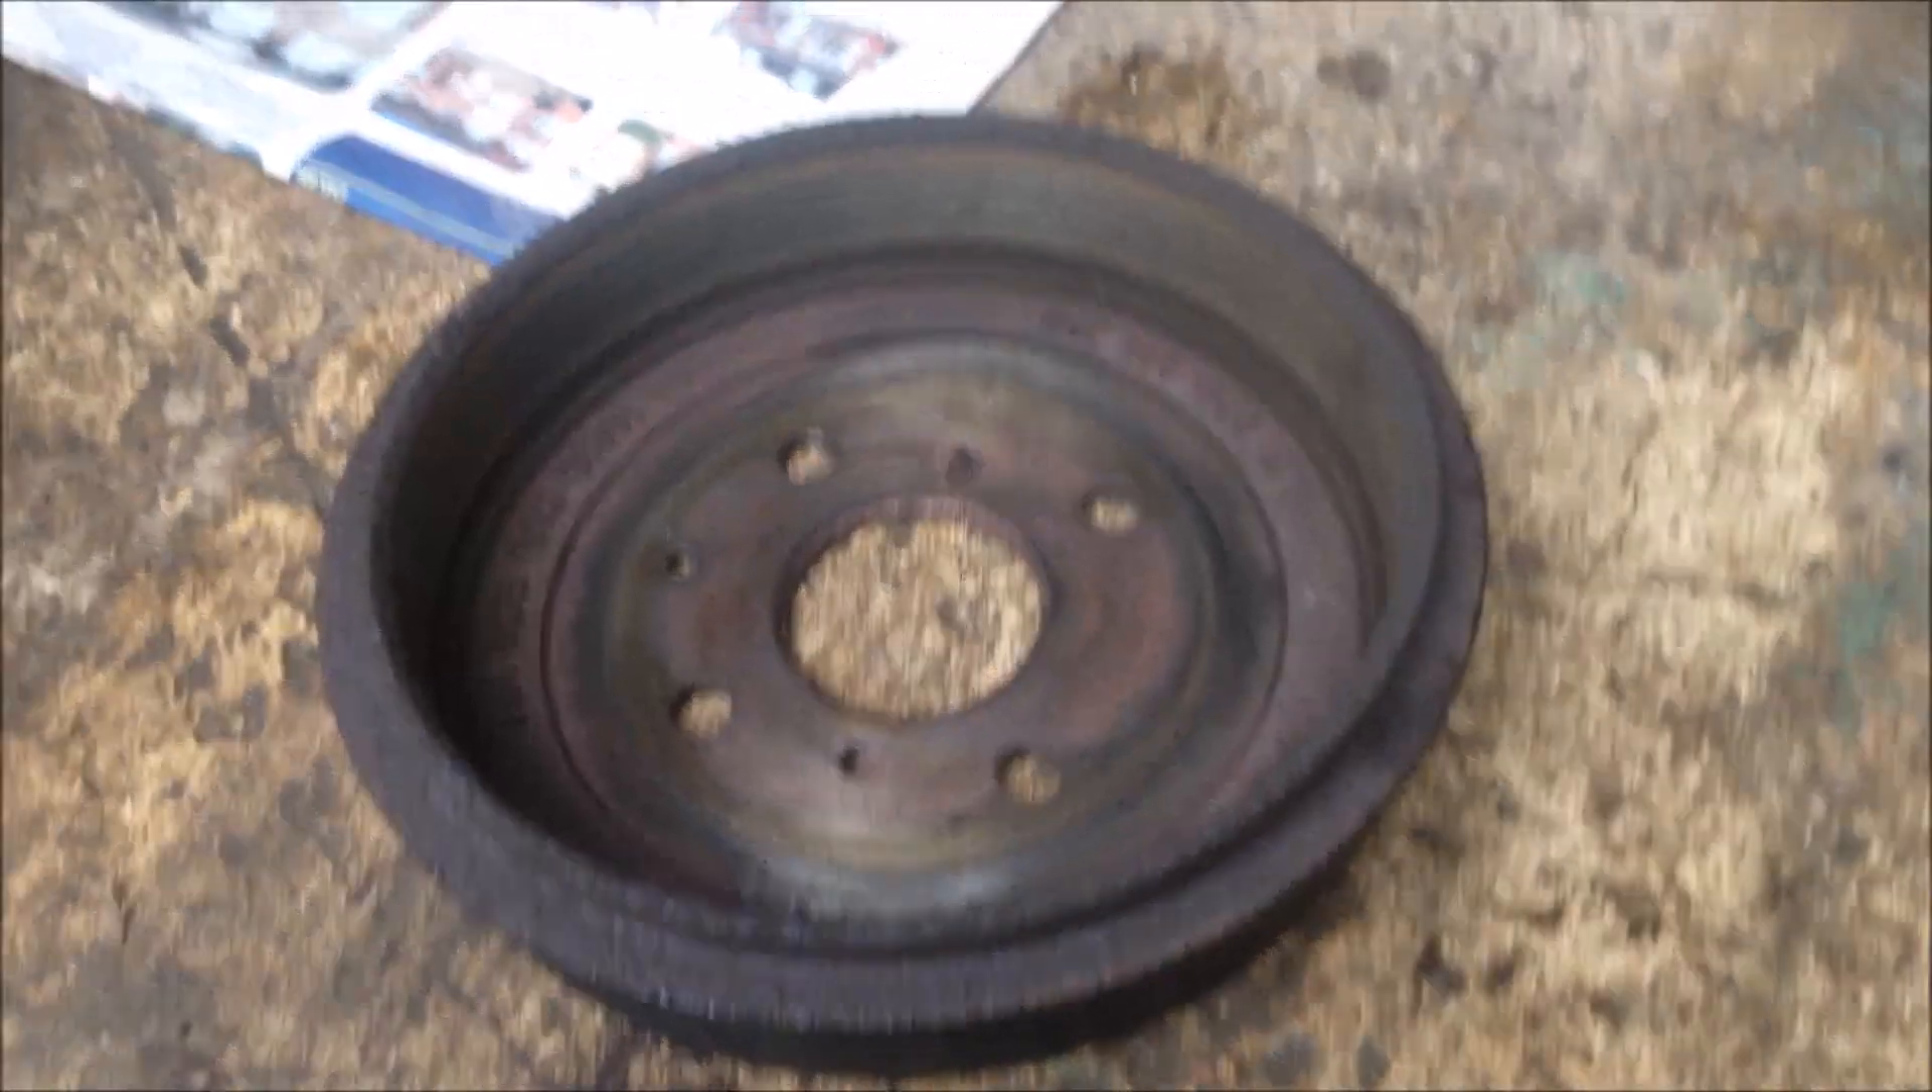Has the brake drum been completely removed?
Yes.